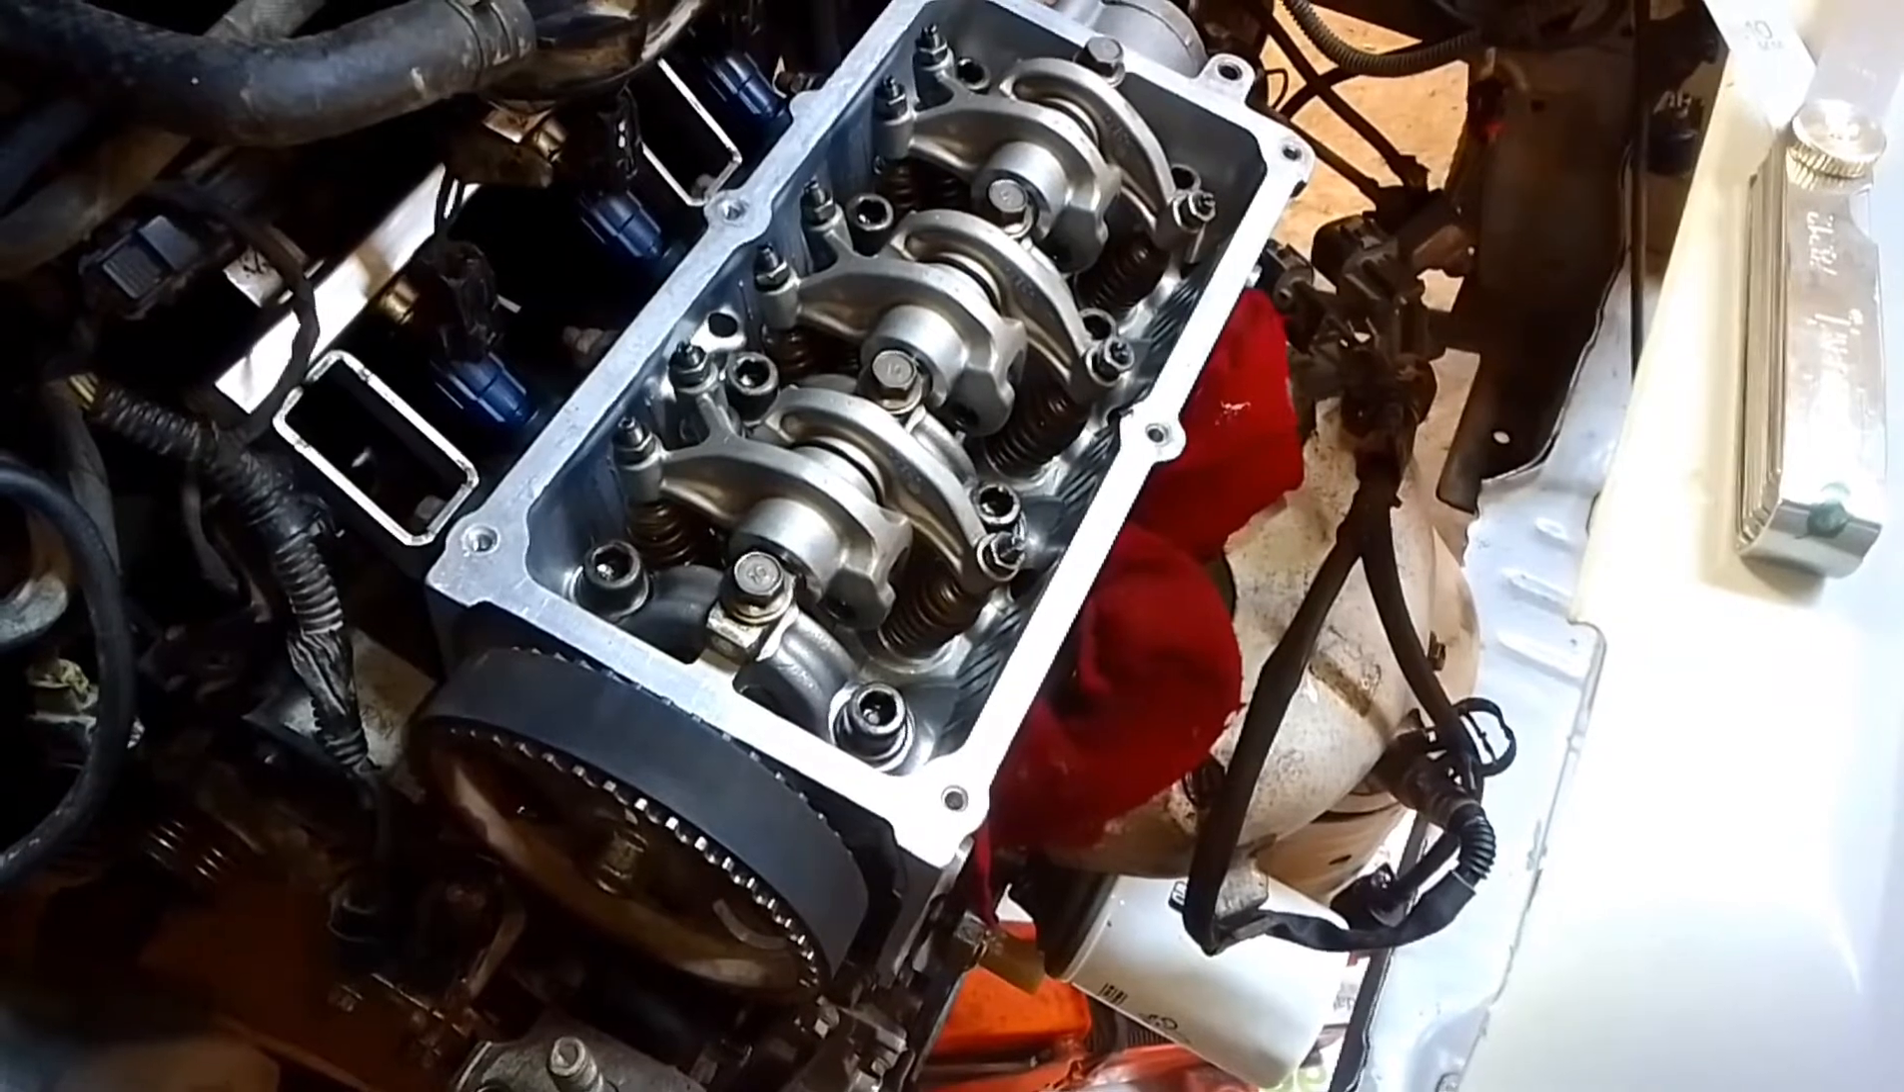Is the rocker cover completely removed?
Yes.